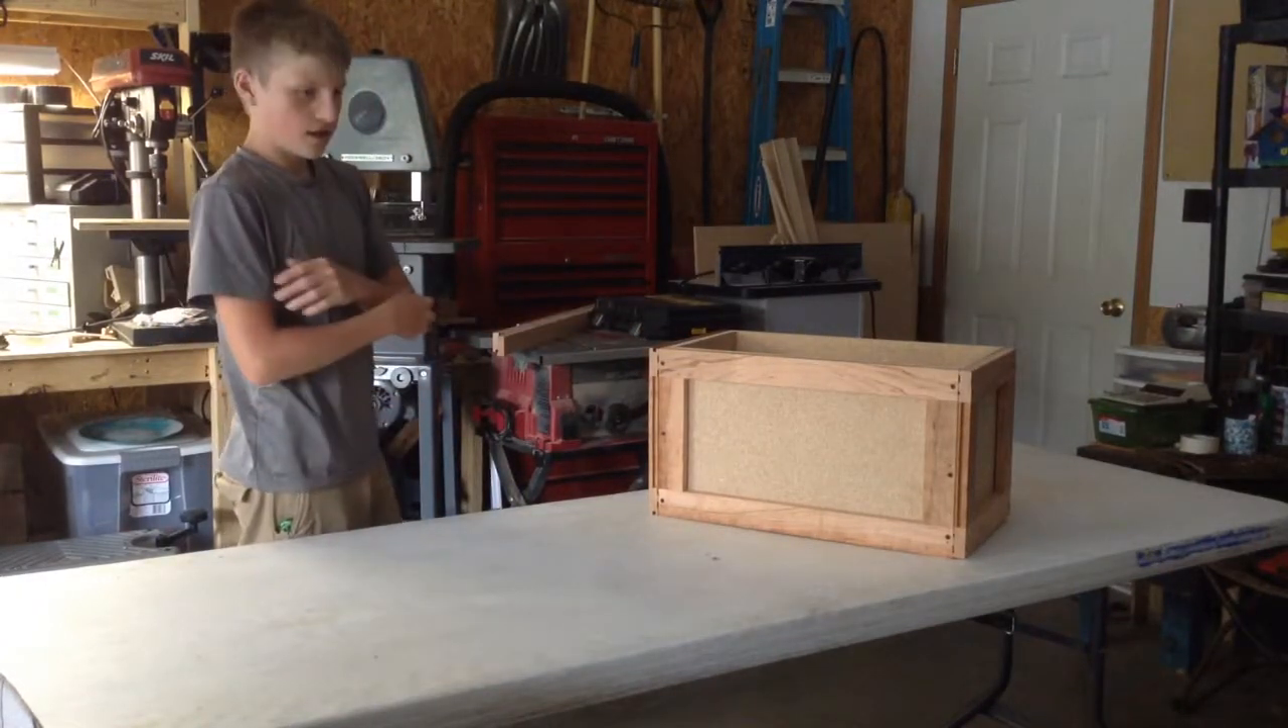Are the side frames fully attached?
Yes.